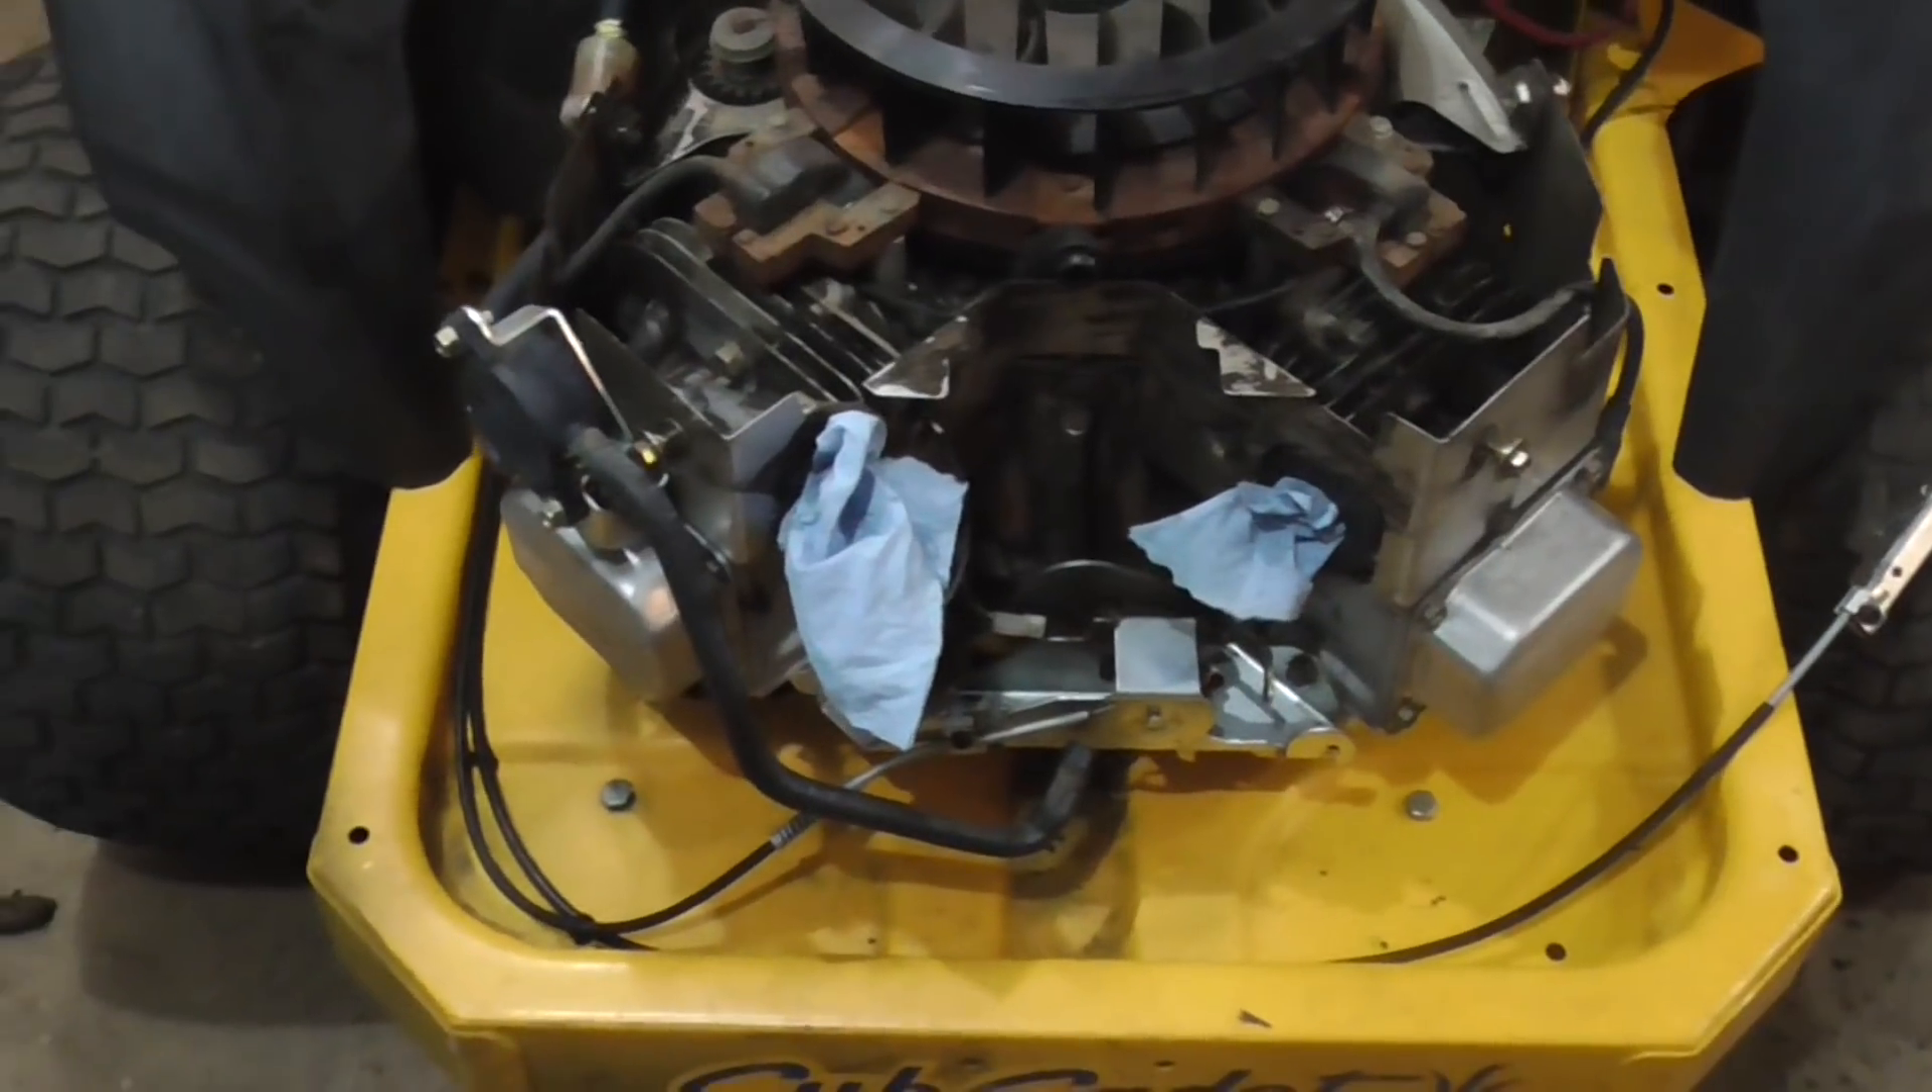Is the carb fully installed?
No.